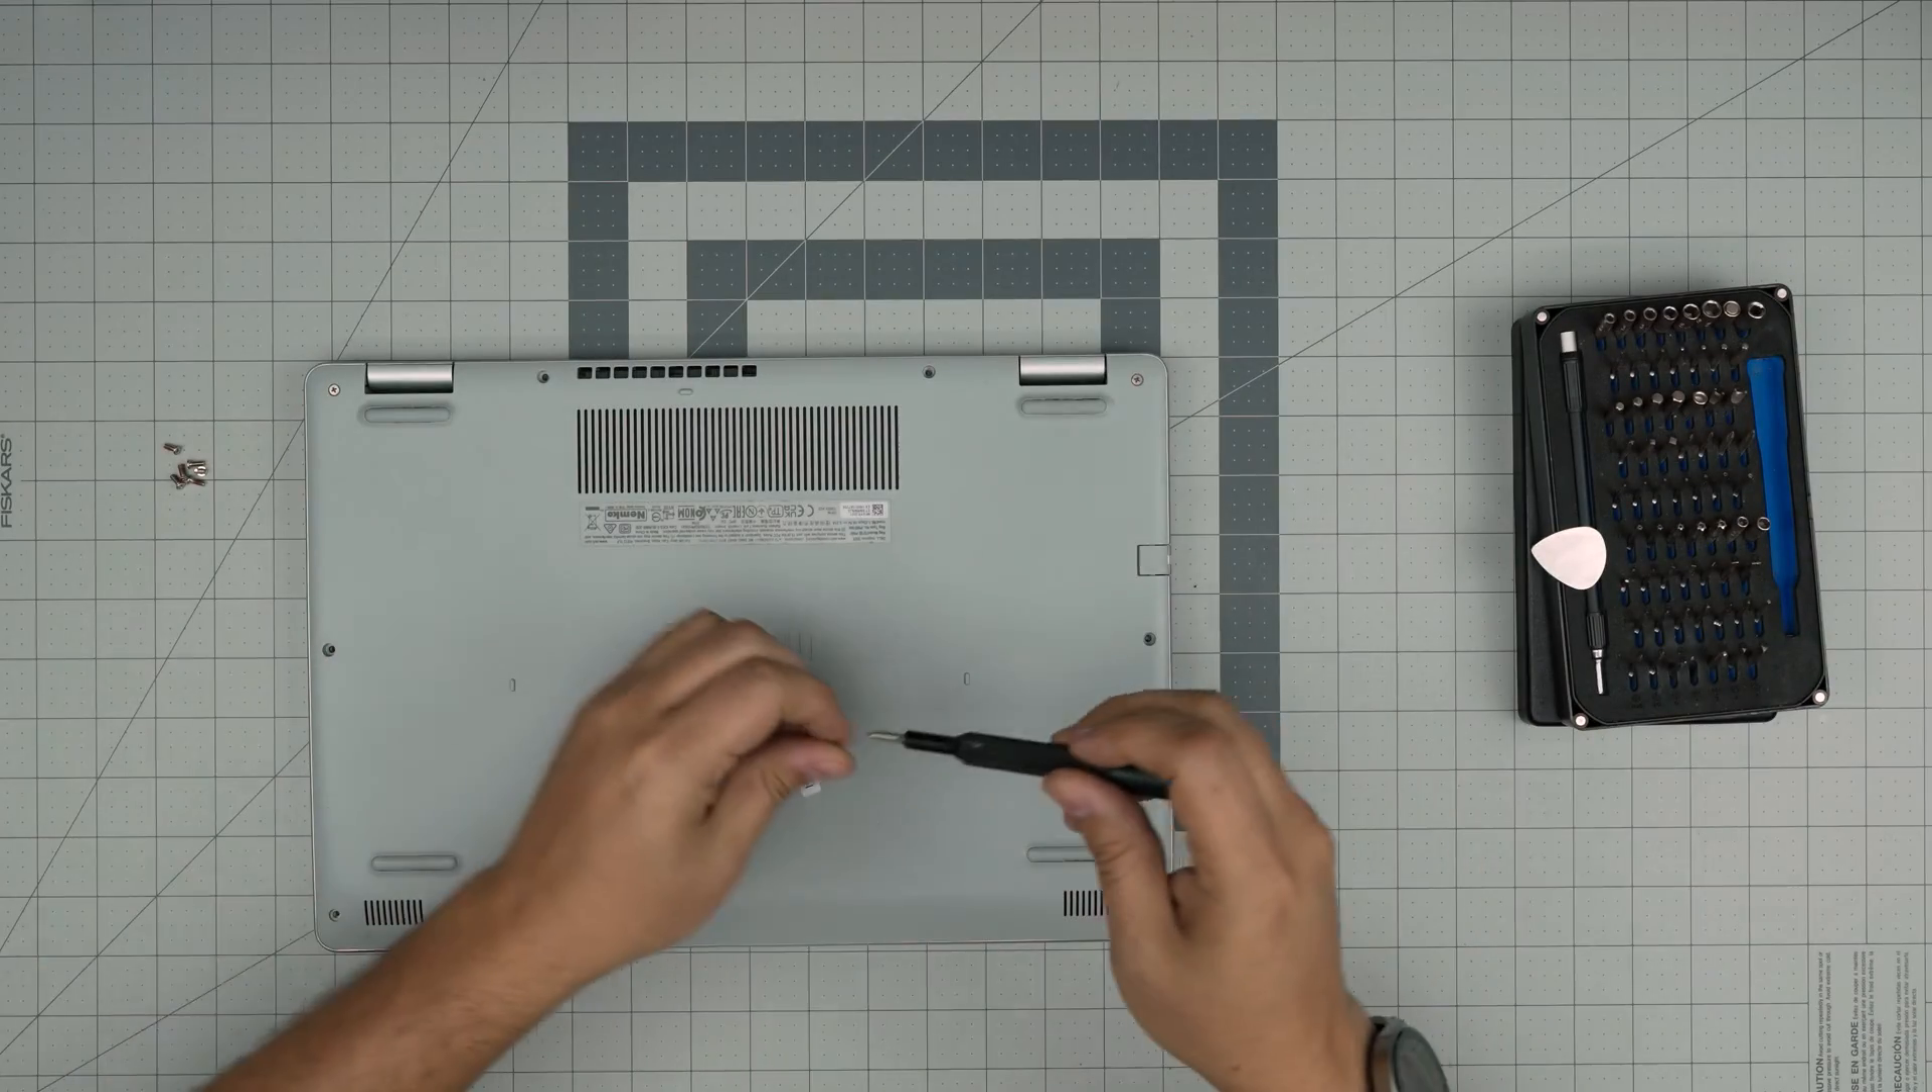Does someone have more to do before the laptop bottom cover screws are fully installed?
Yes.